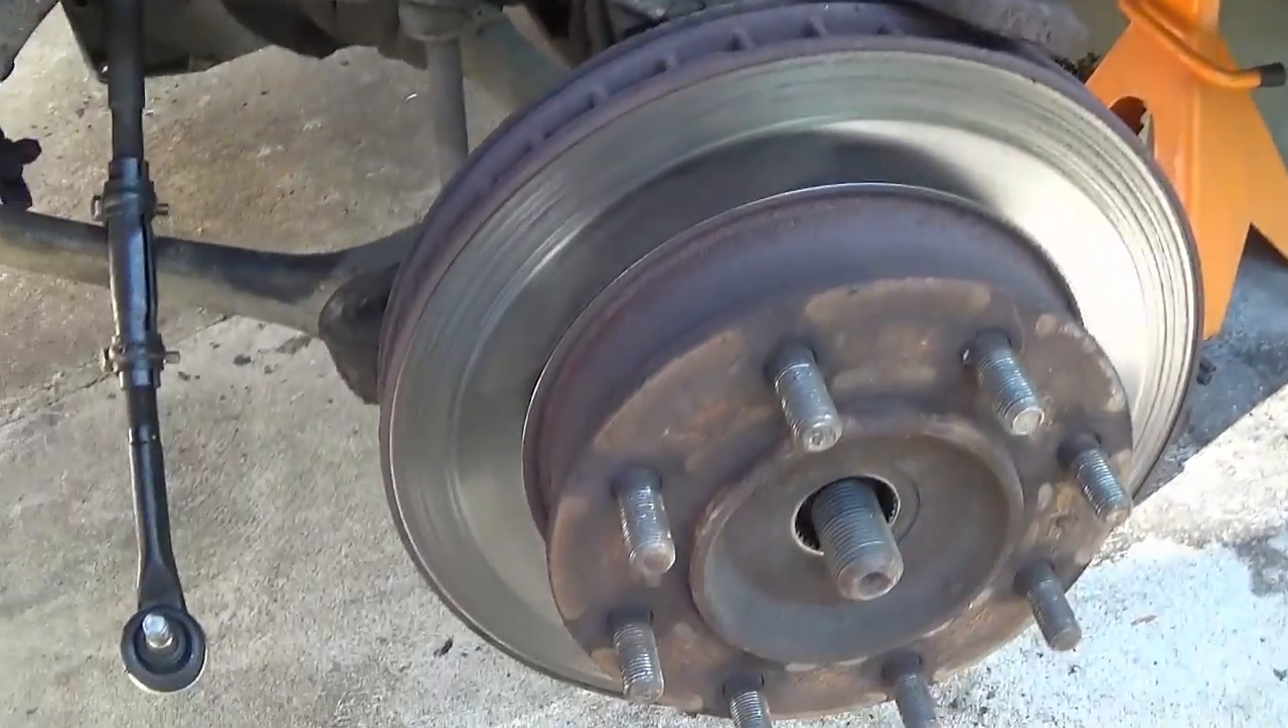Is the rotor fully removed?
No.